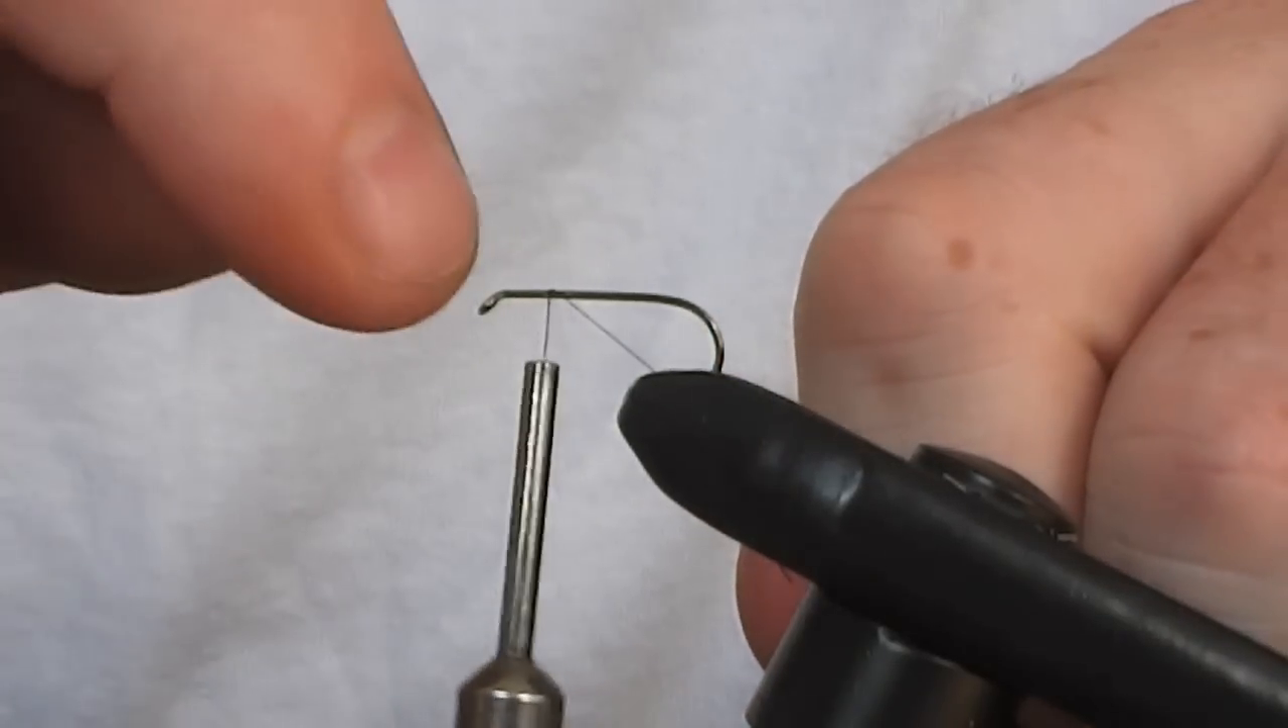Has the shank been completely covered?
No.